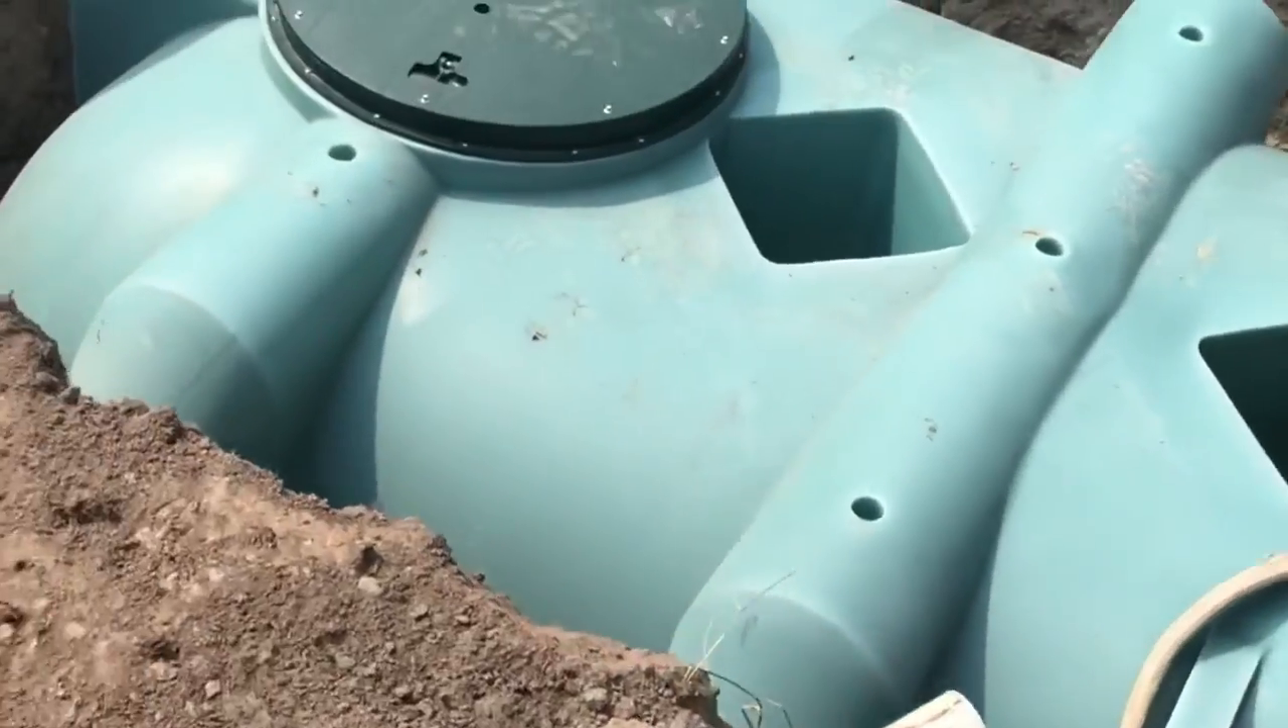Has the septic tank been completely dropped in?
Yes.